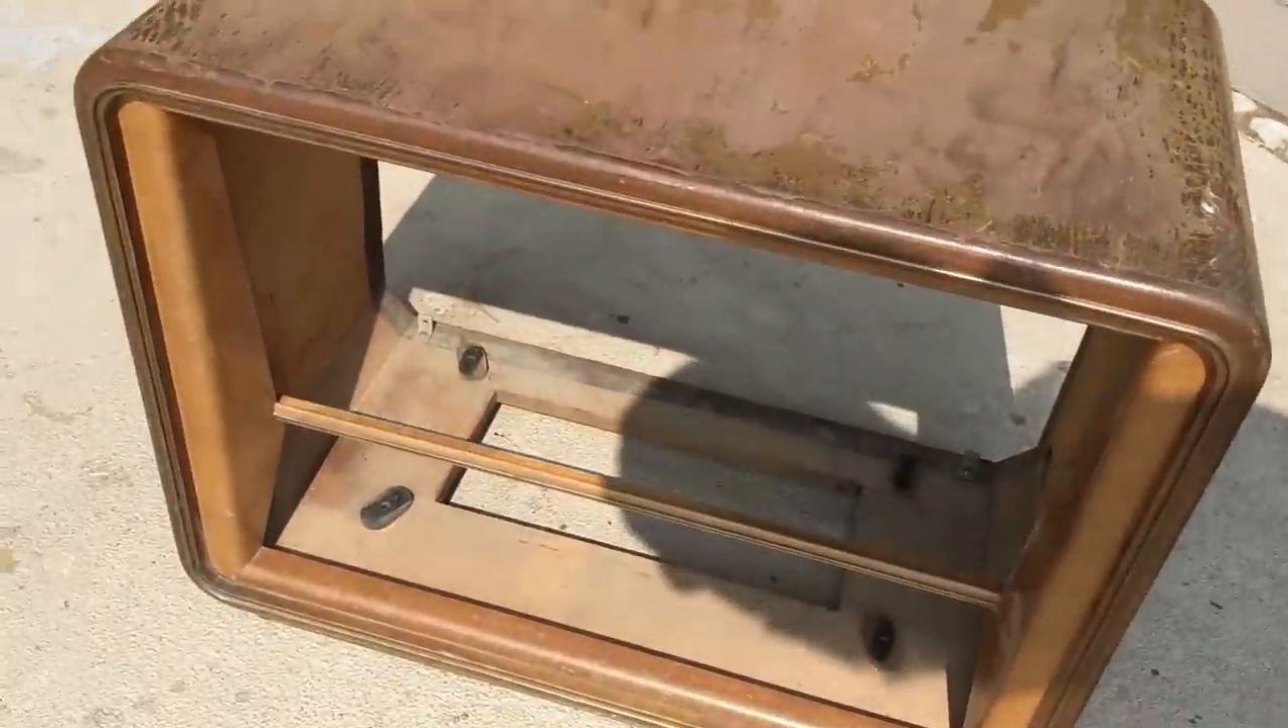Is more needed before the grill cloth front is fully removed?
No.